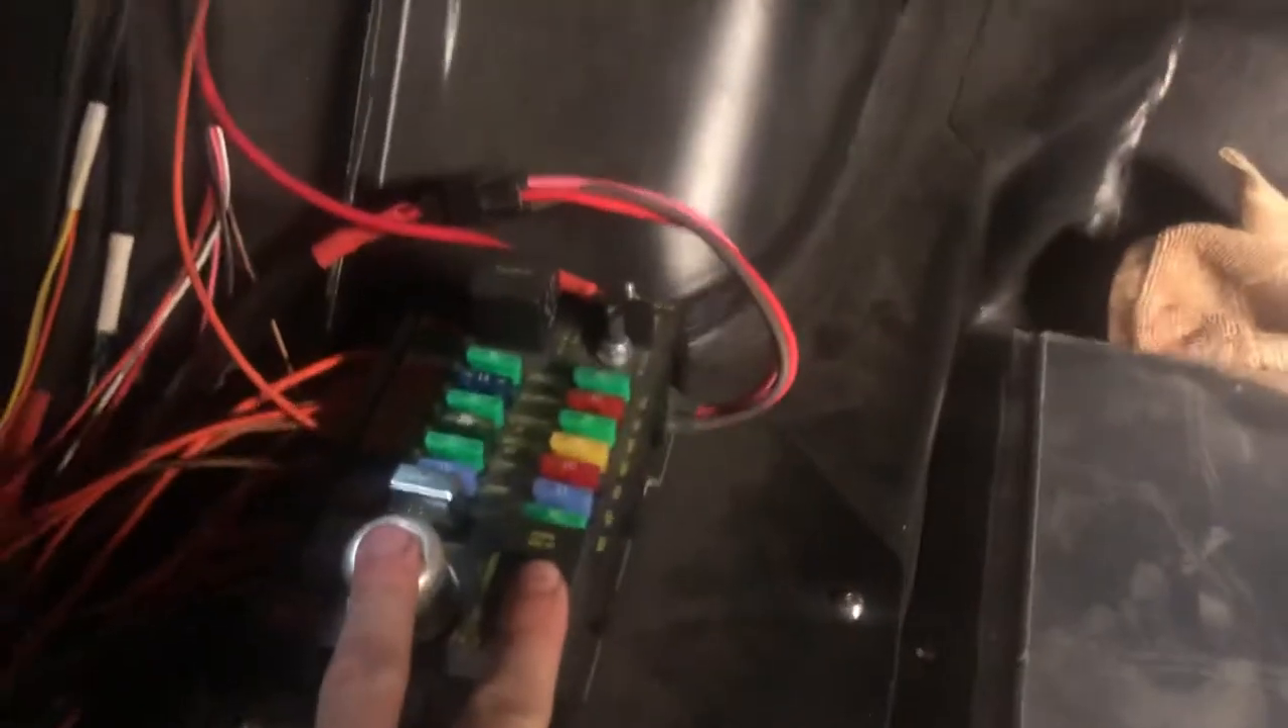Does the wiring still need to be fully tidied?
Yes.